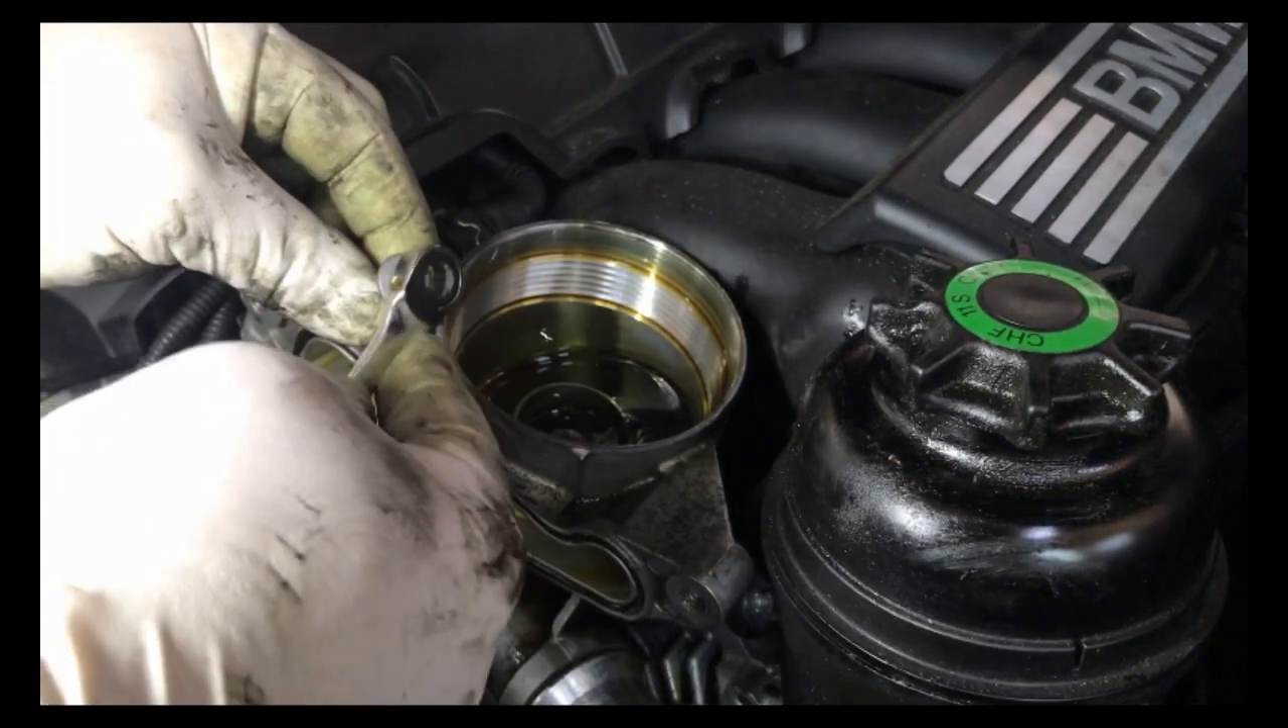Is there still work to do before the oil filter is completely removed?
No.